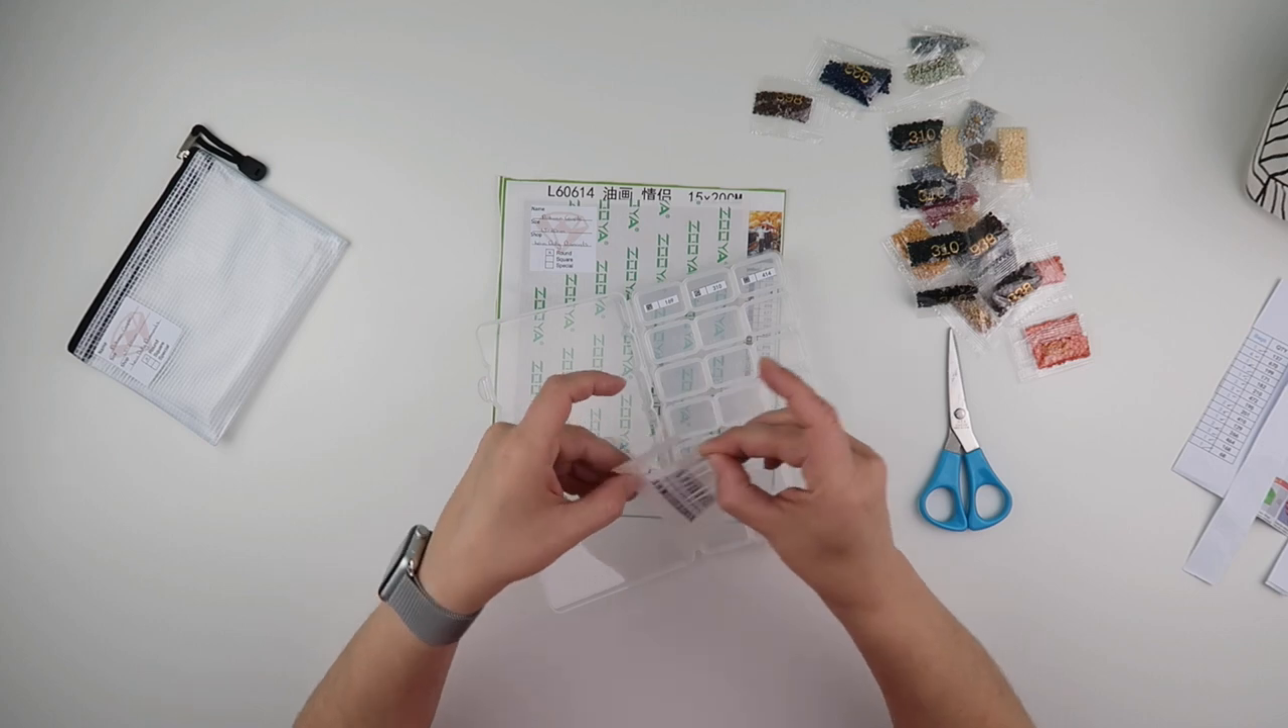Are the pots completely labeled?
No.